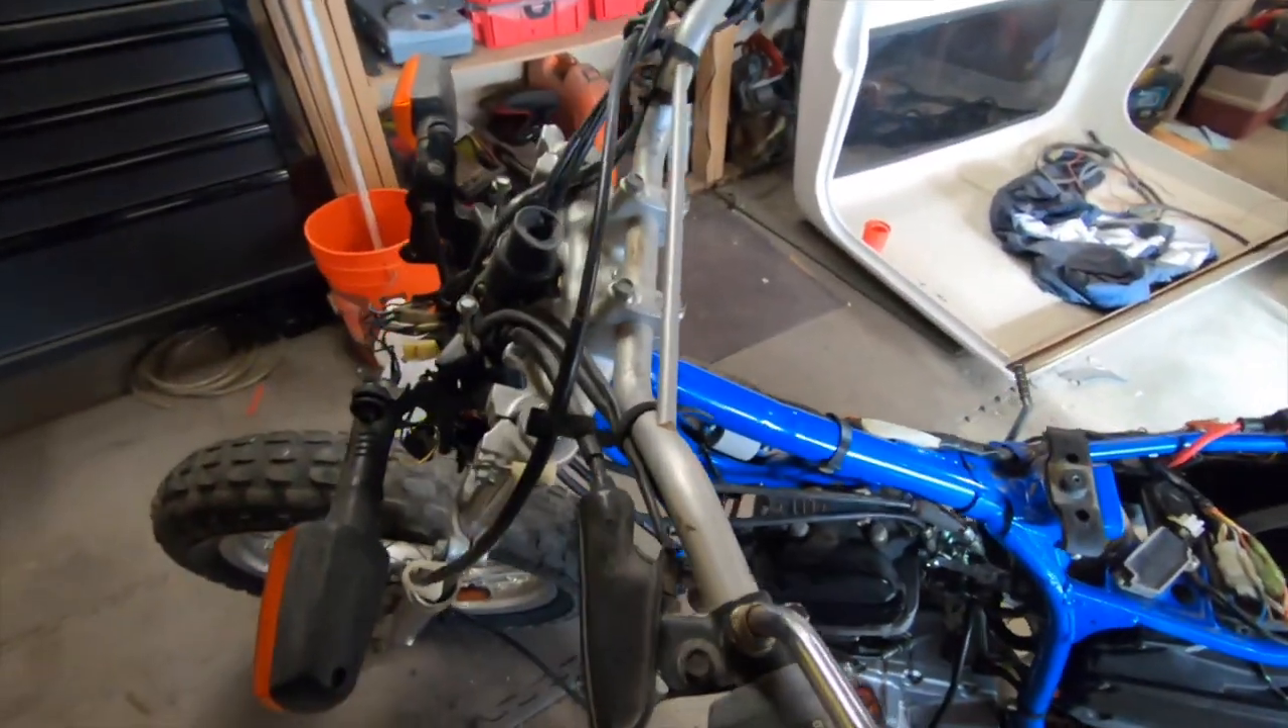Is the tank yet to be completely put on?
Yes.